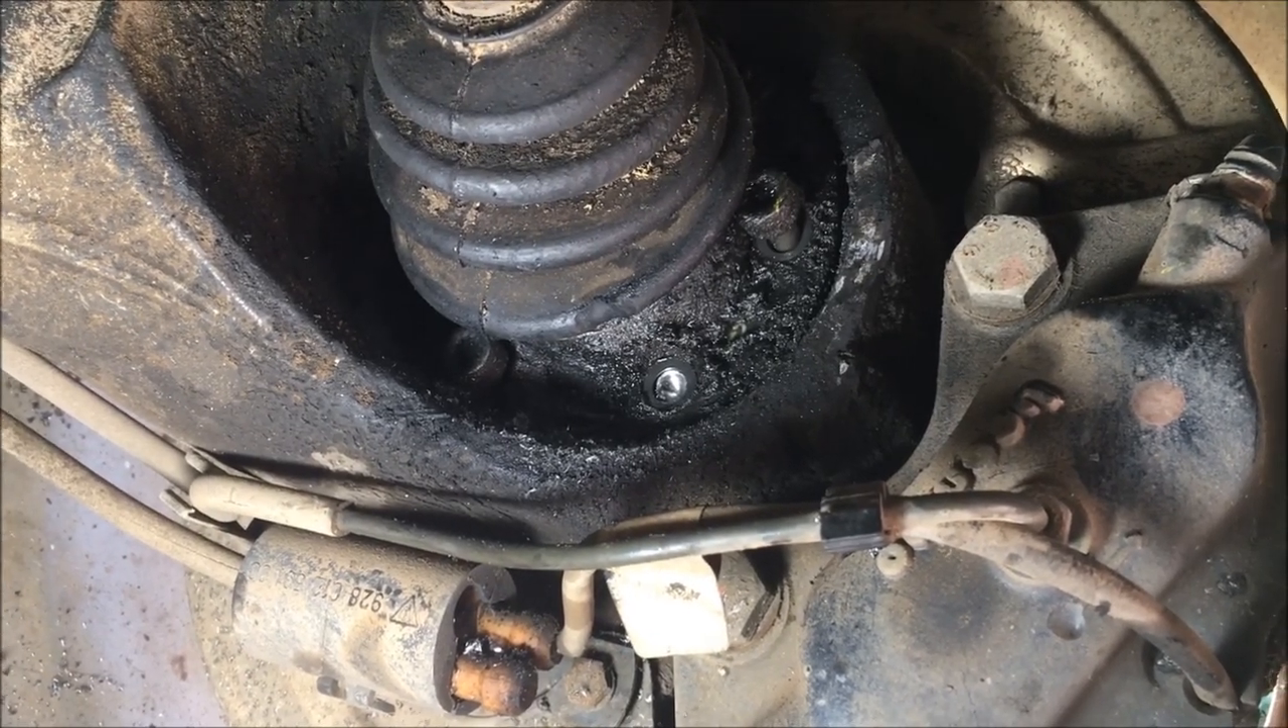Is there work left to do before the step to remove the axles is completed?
Yes.